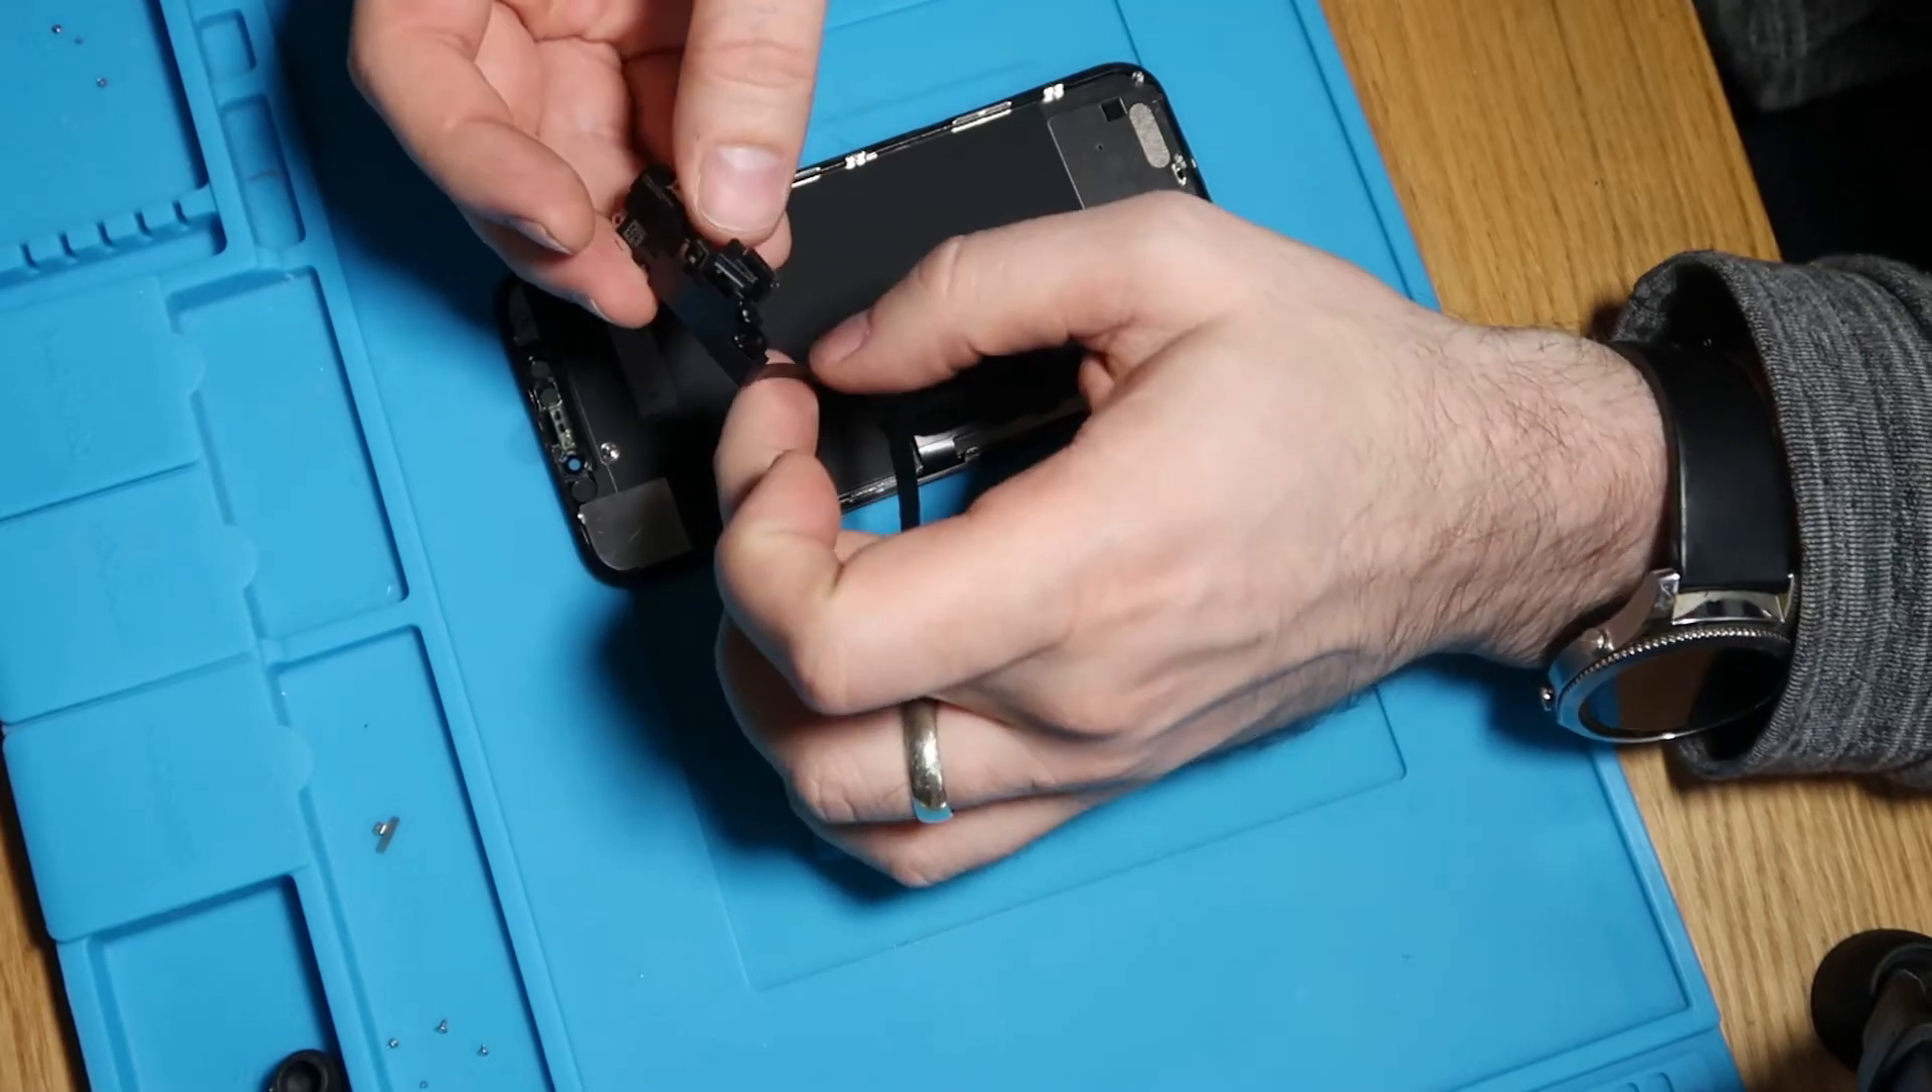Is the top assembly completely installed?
No.